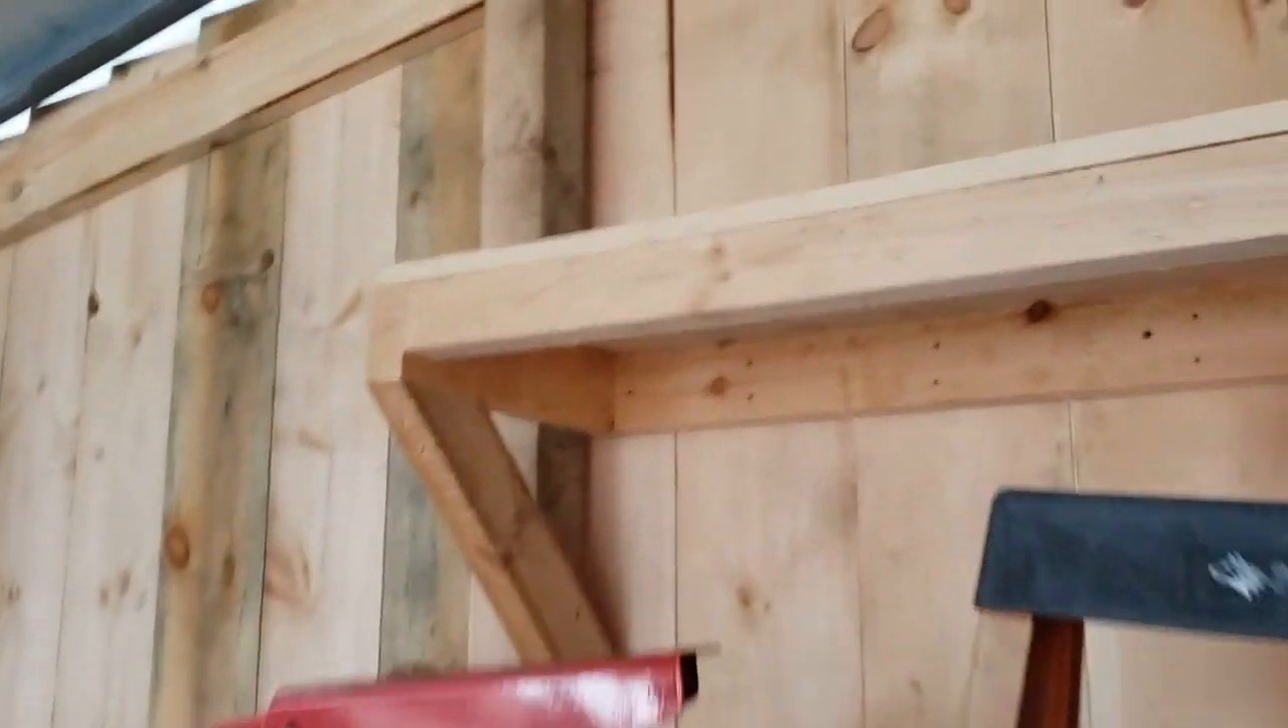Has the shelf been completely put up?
Yes.